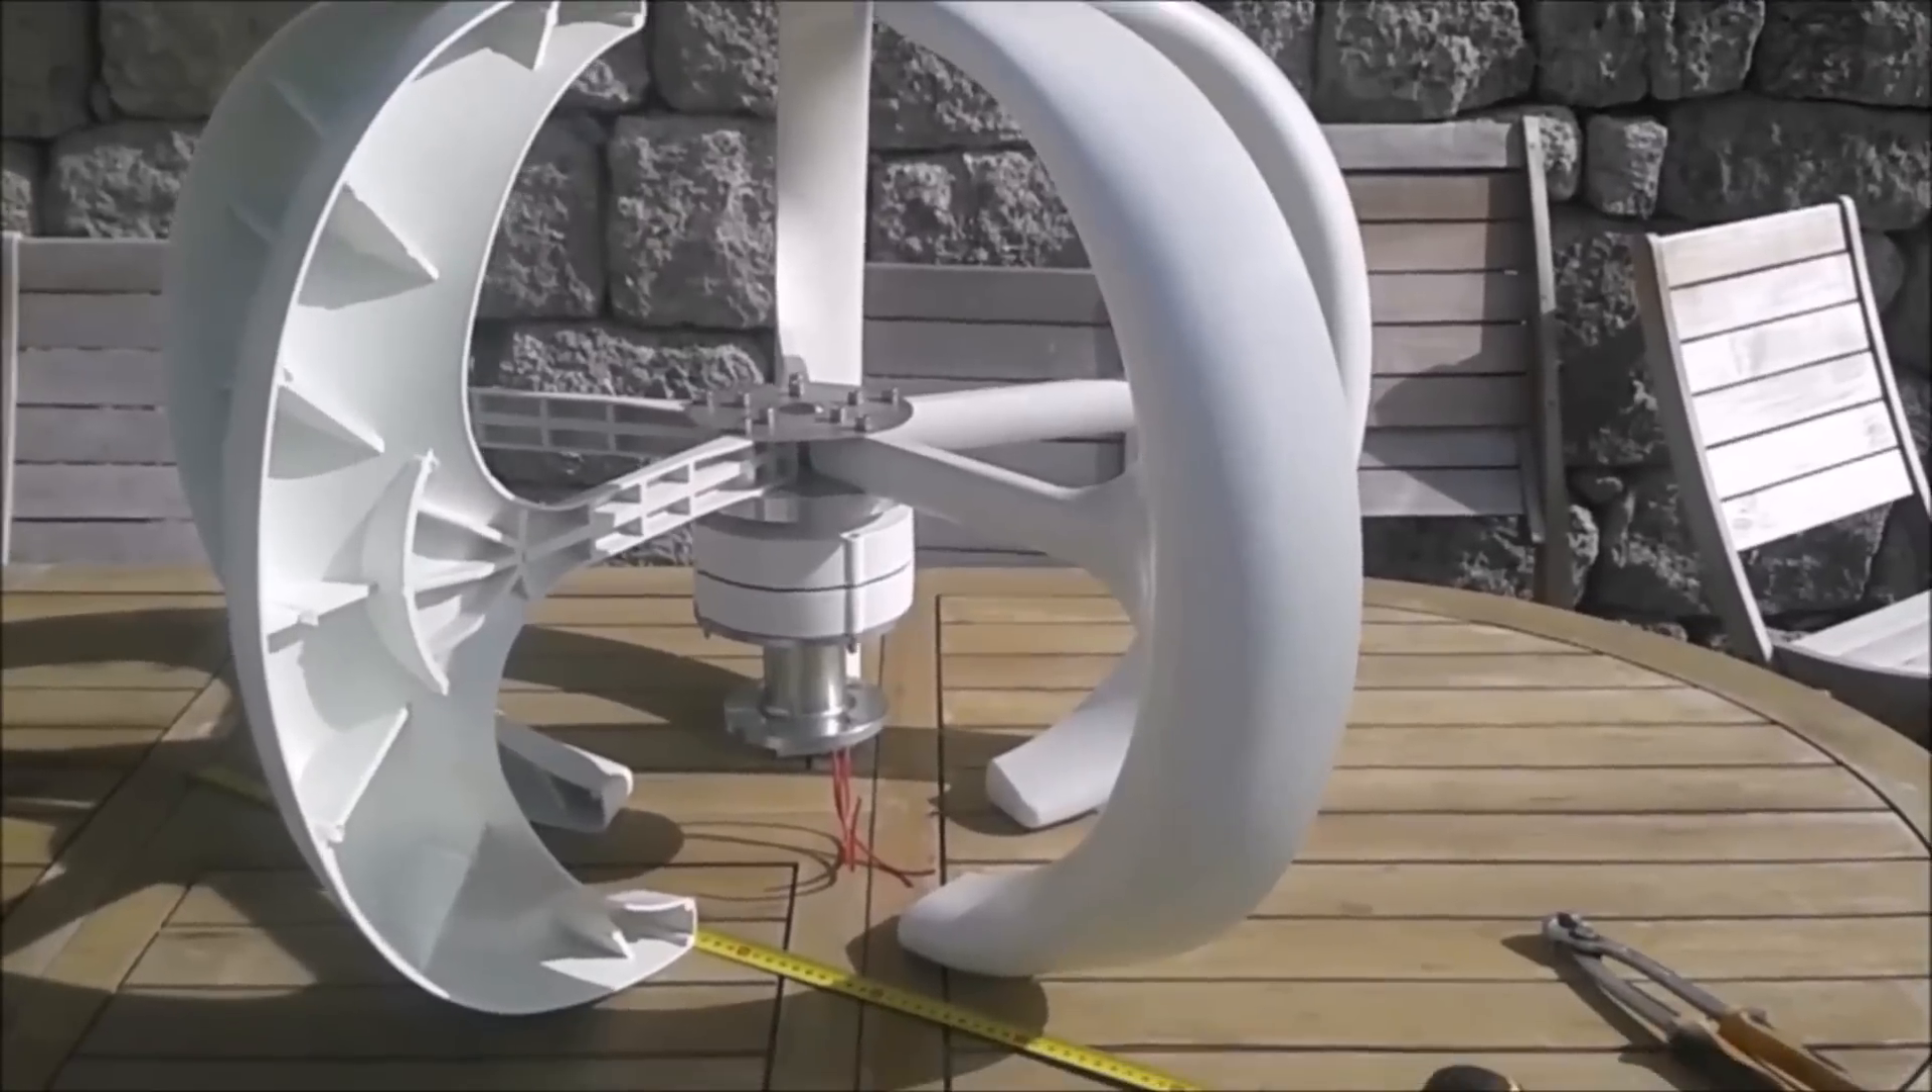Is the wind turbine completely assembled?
Yes.